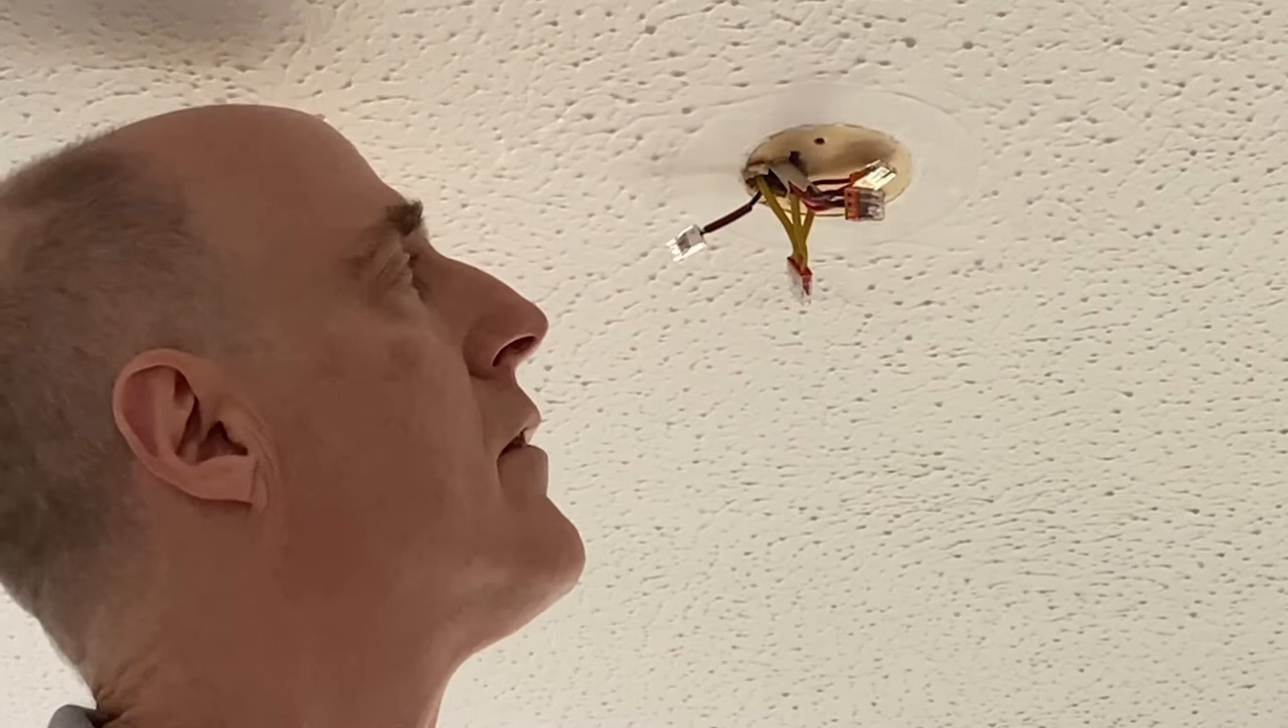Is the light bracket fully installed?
No.